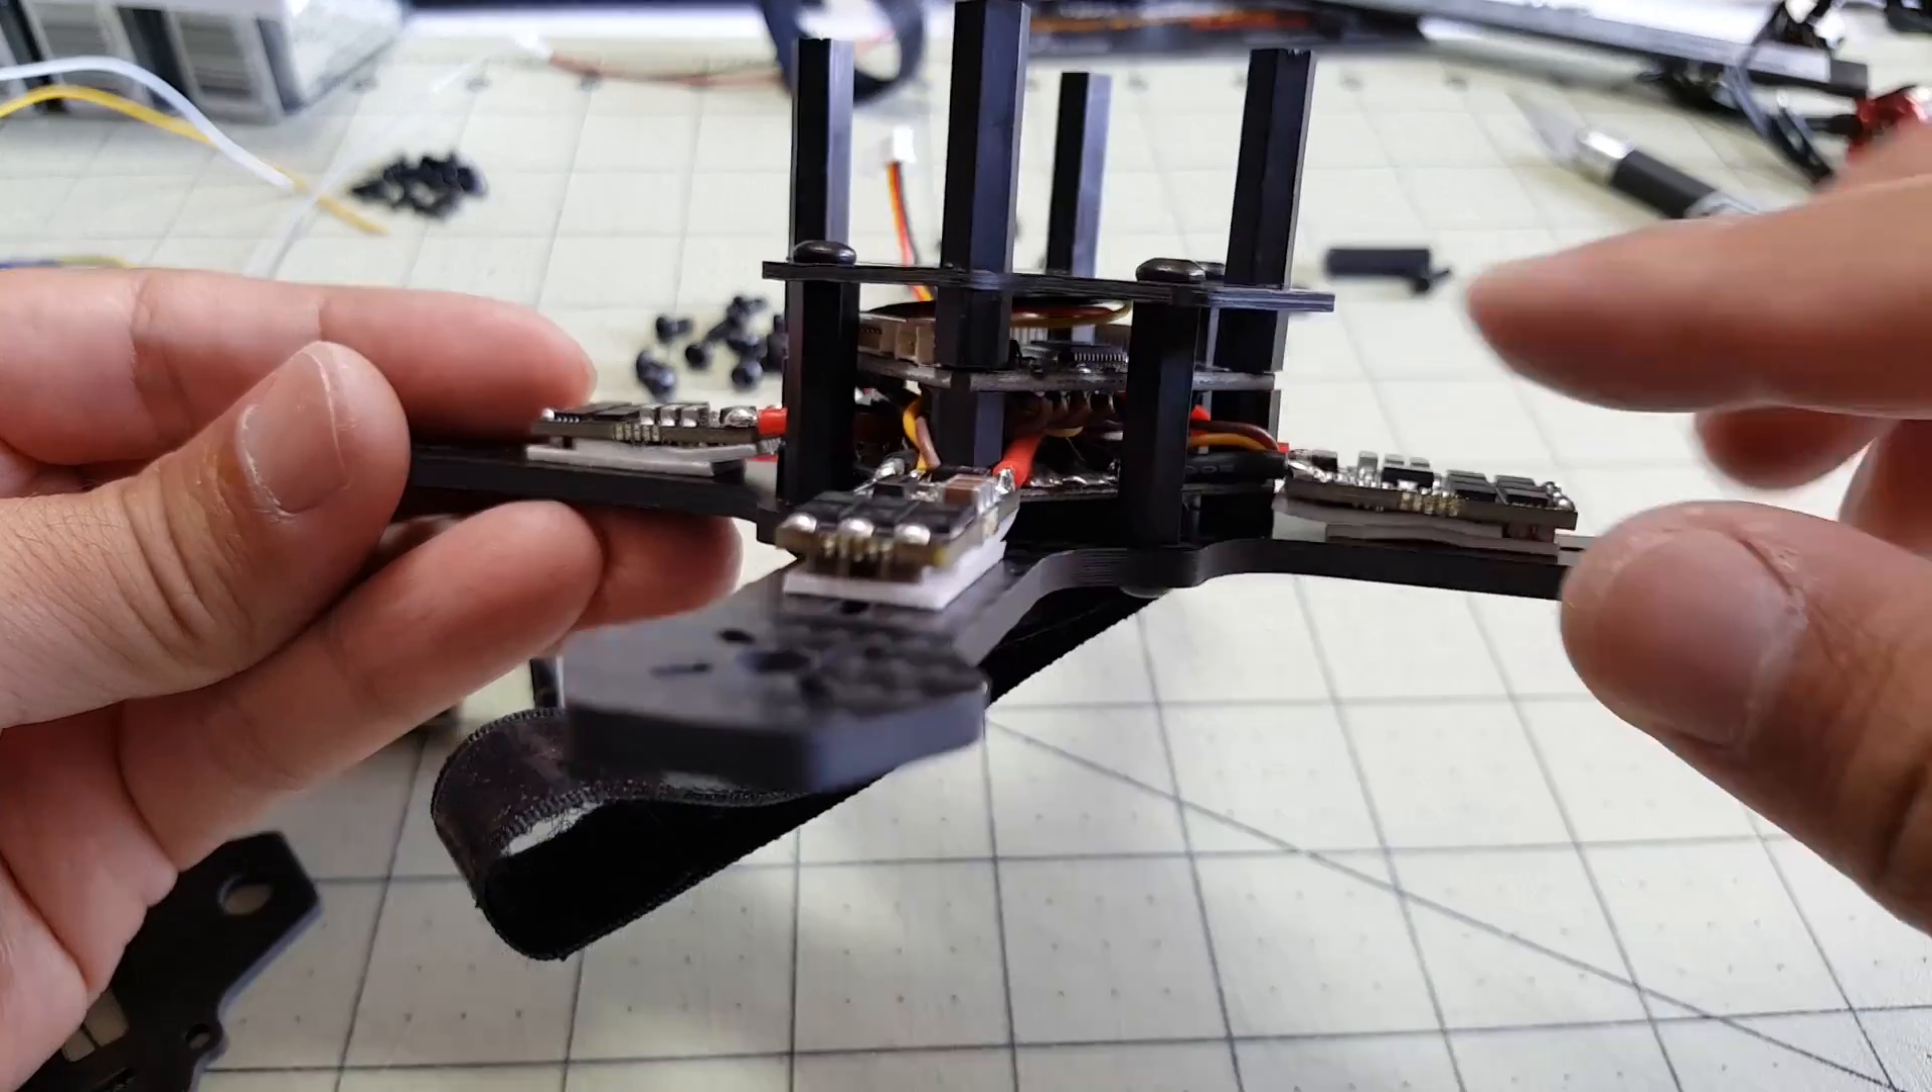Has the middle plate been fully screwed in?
Yes.